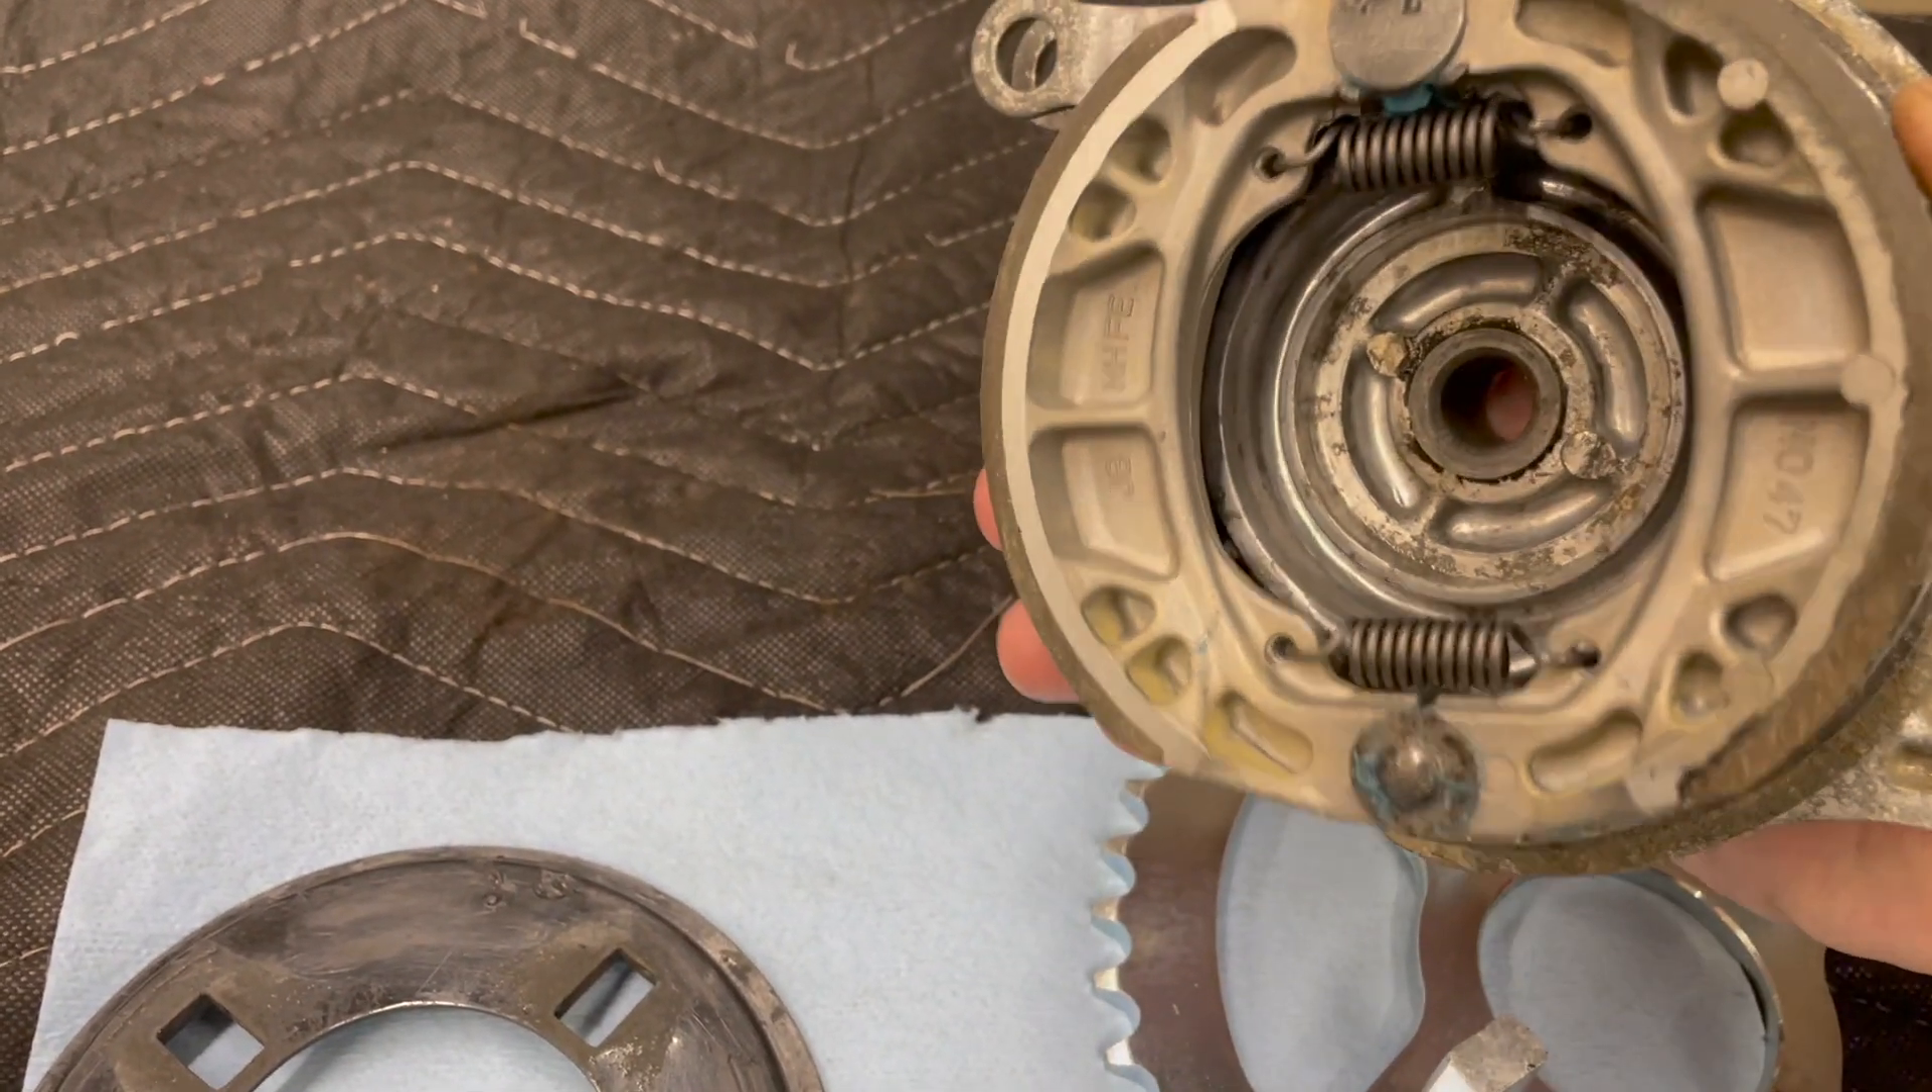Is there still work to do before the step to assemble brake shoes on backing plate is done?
No.